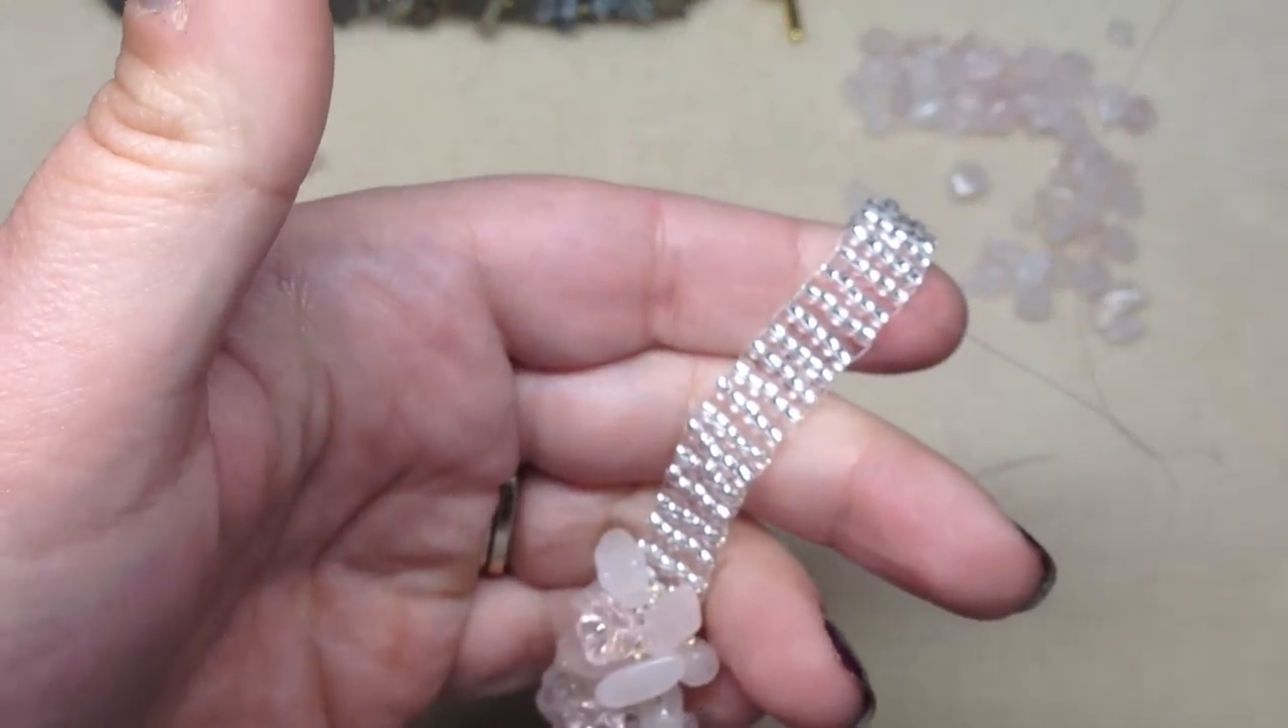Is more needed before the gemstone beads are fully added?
Yes.